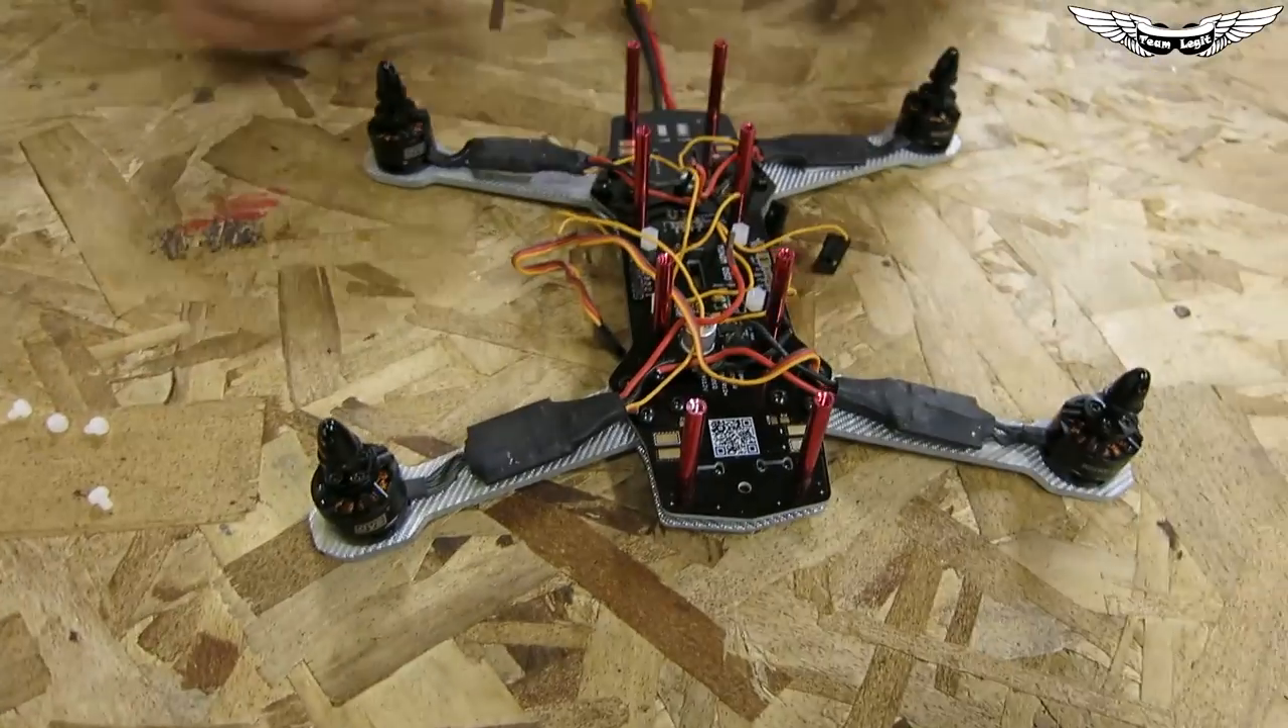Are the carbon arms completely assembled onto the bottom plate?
Yes.